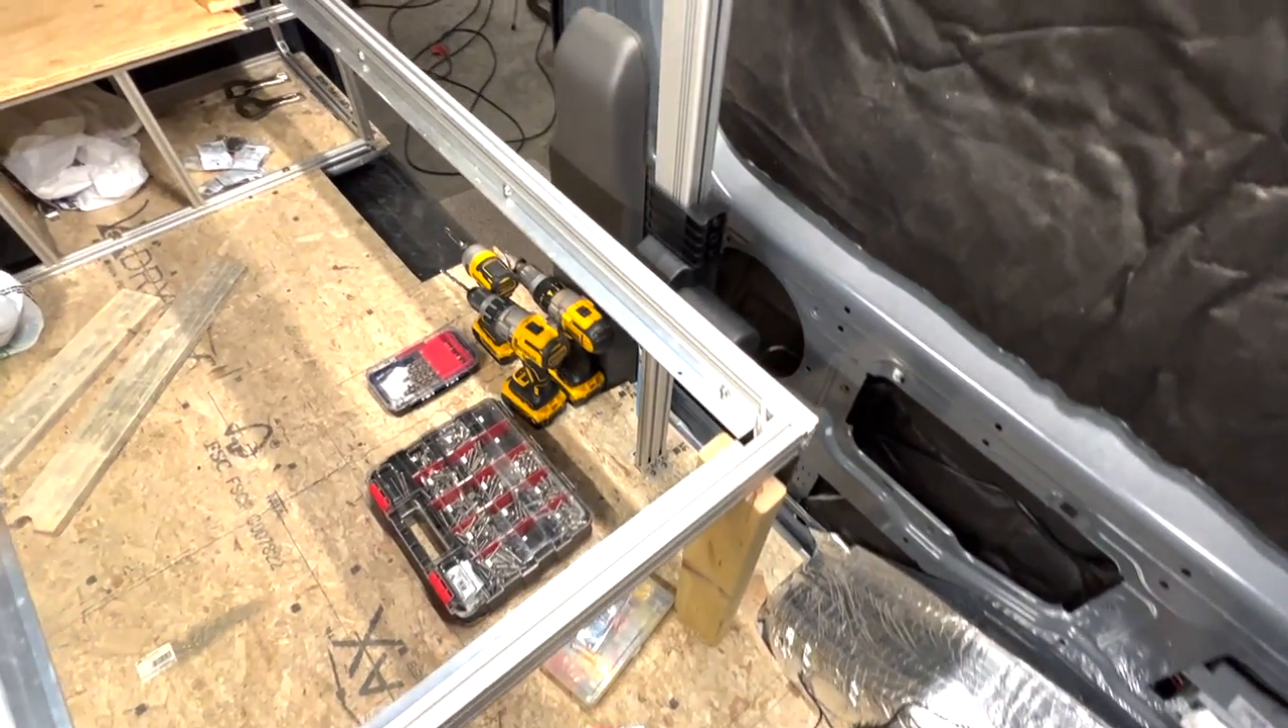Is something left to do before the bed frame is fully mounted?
Yes.